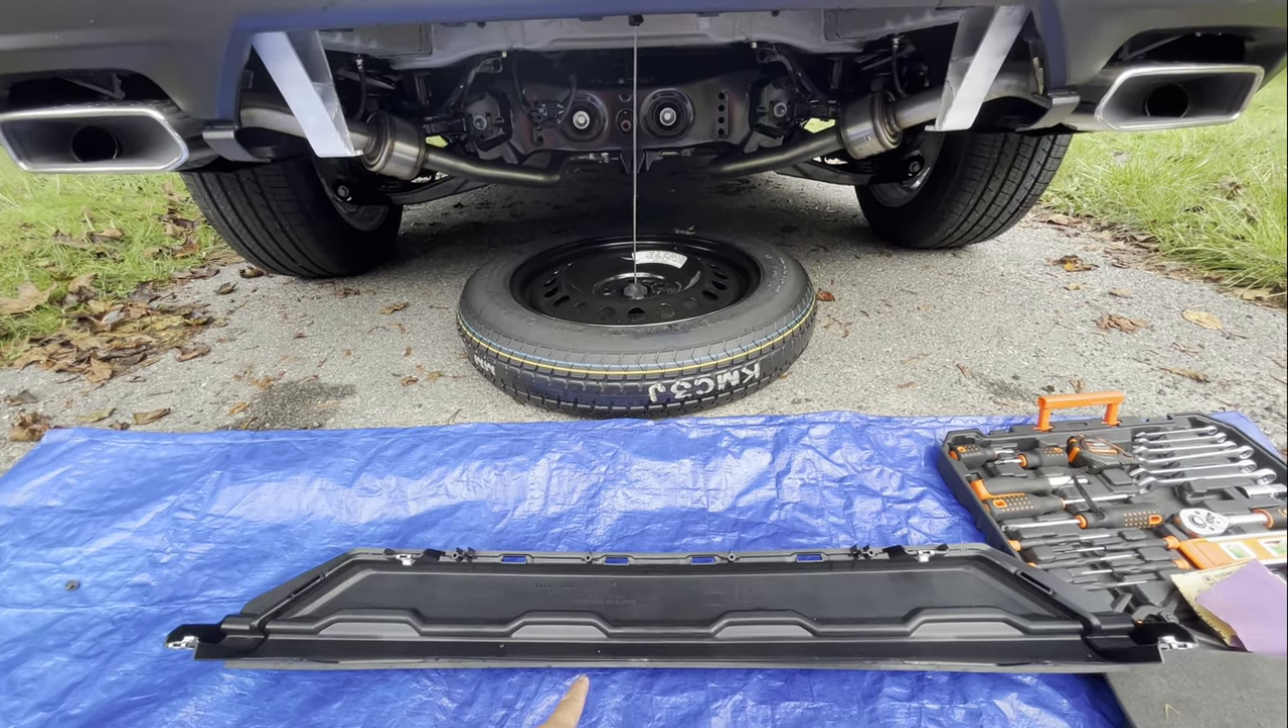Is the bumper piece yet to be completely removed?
No.